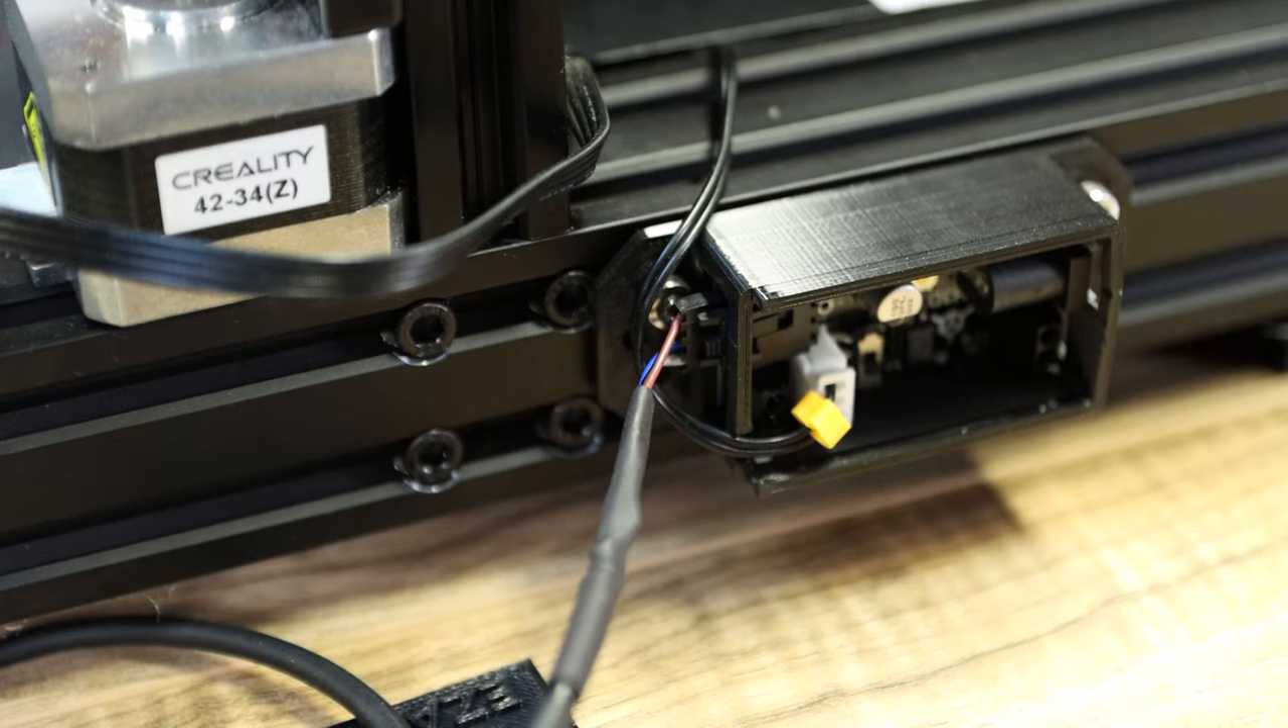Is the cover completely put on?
No.